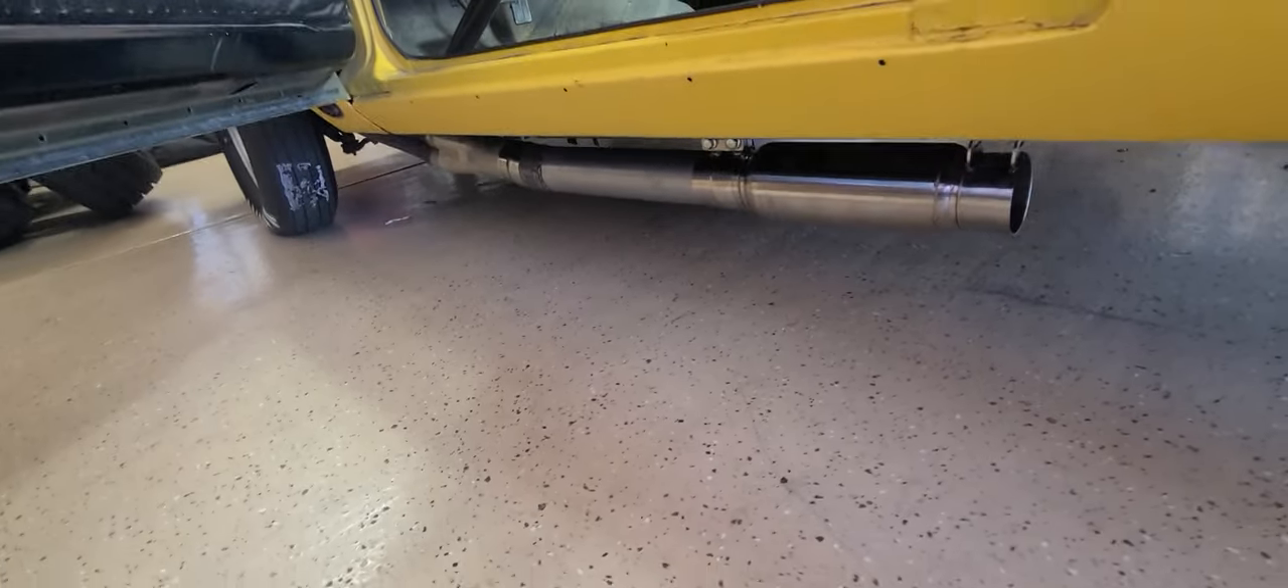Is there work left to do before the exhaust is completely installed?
No.